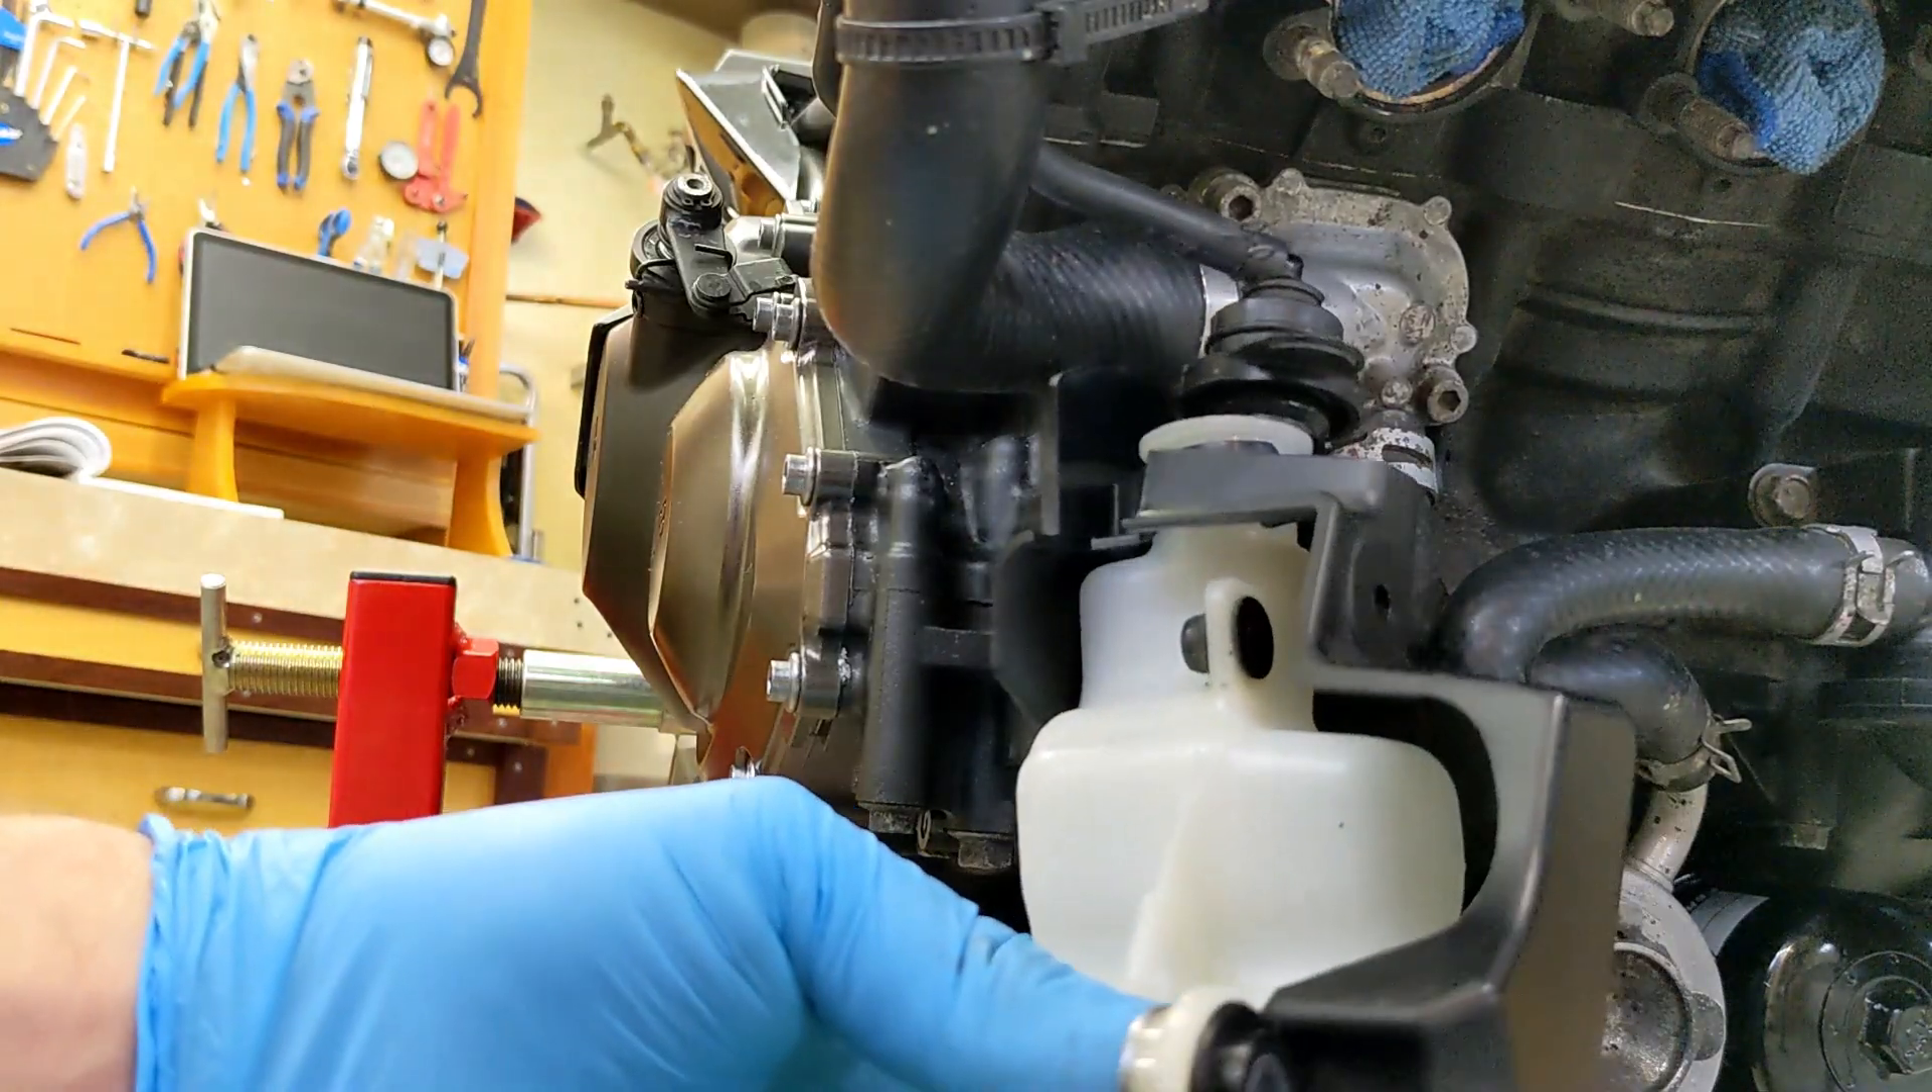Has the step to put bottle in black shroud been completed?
Yes.